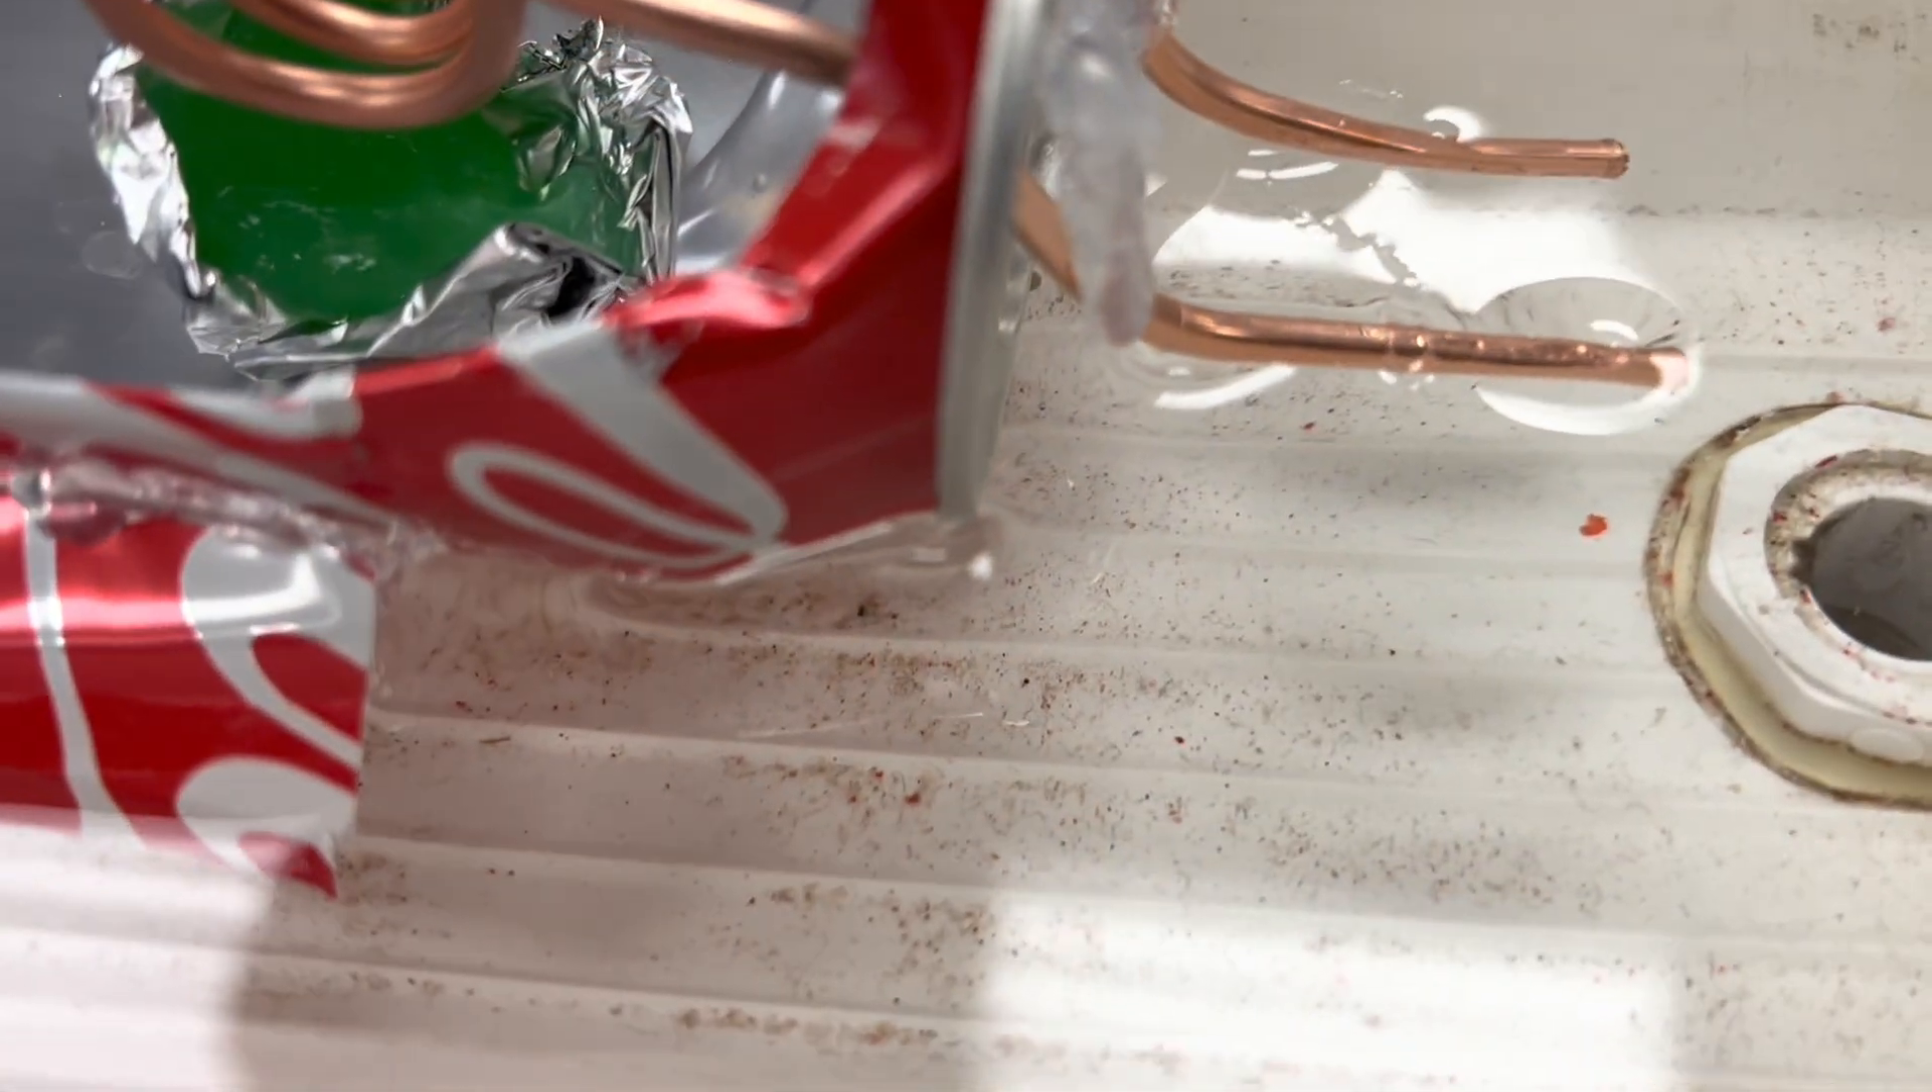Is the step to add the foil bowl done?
Yes.